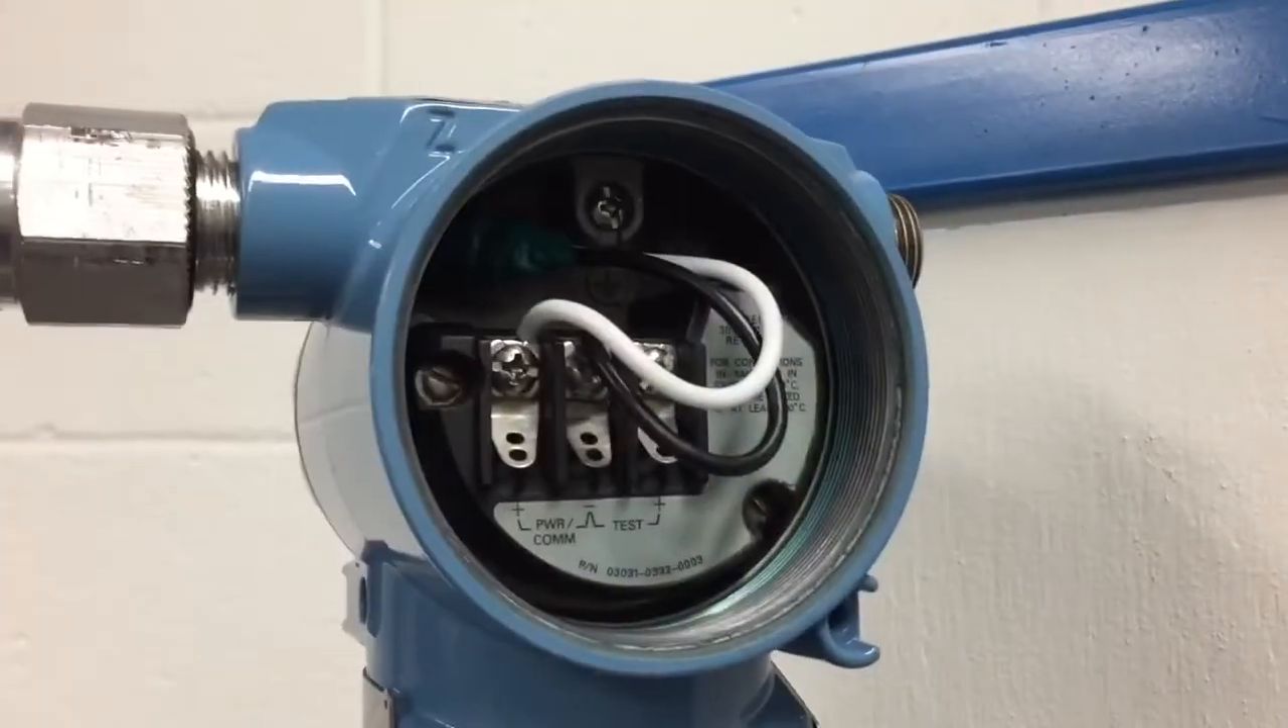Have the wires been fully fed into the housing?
Yes.